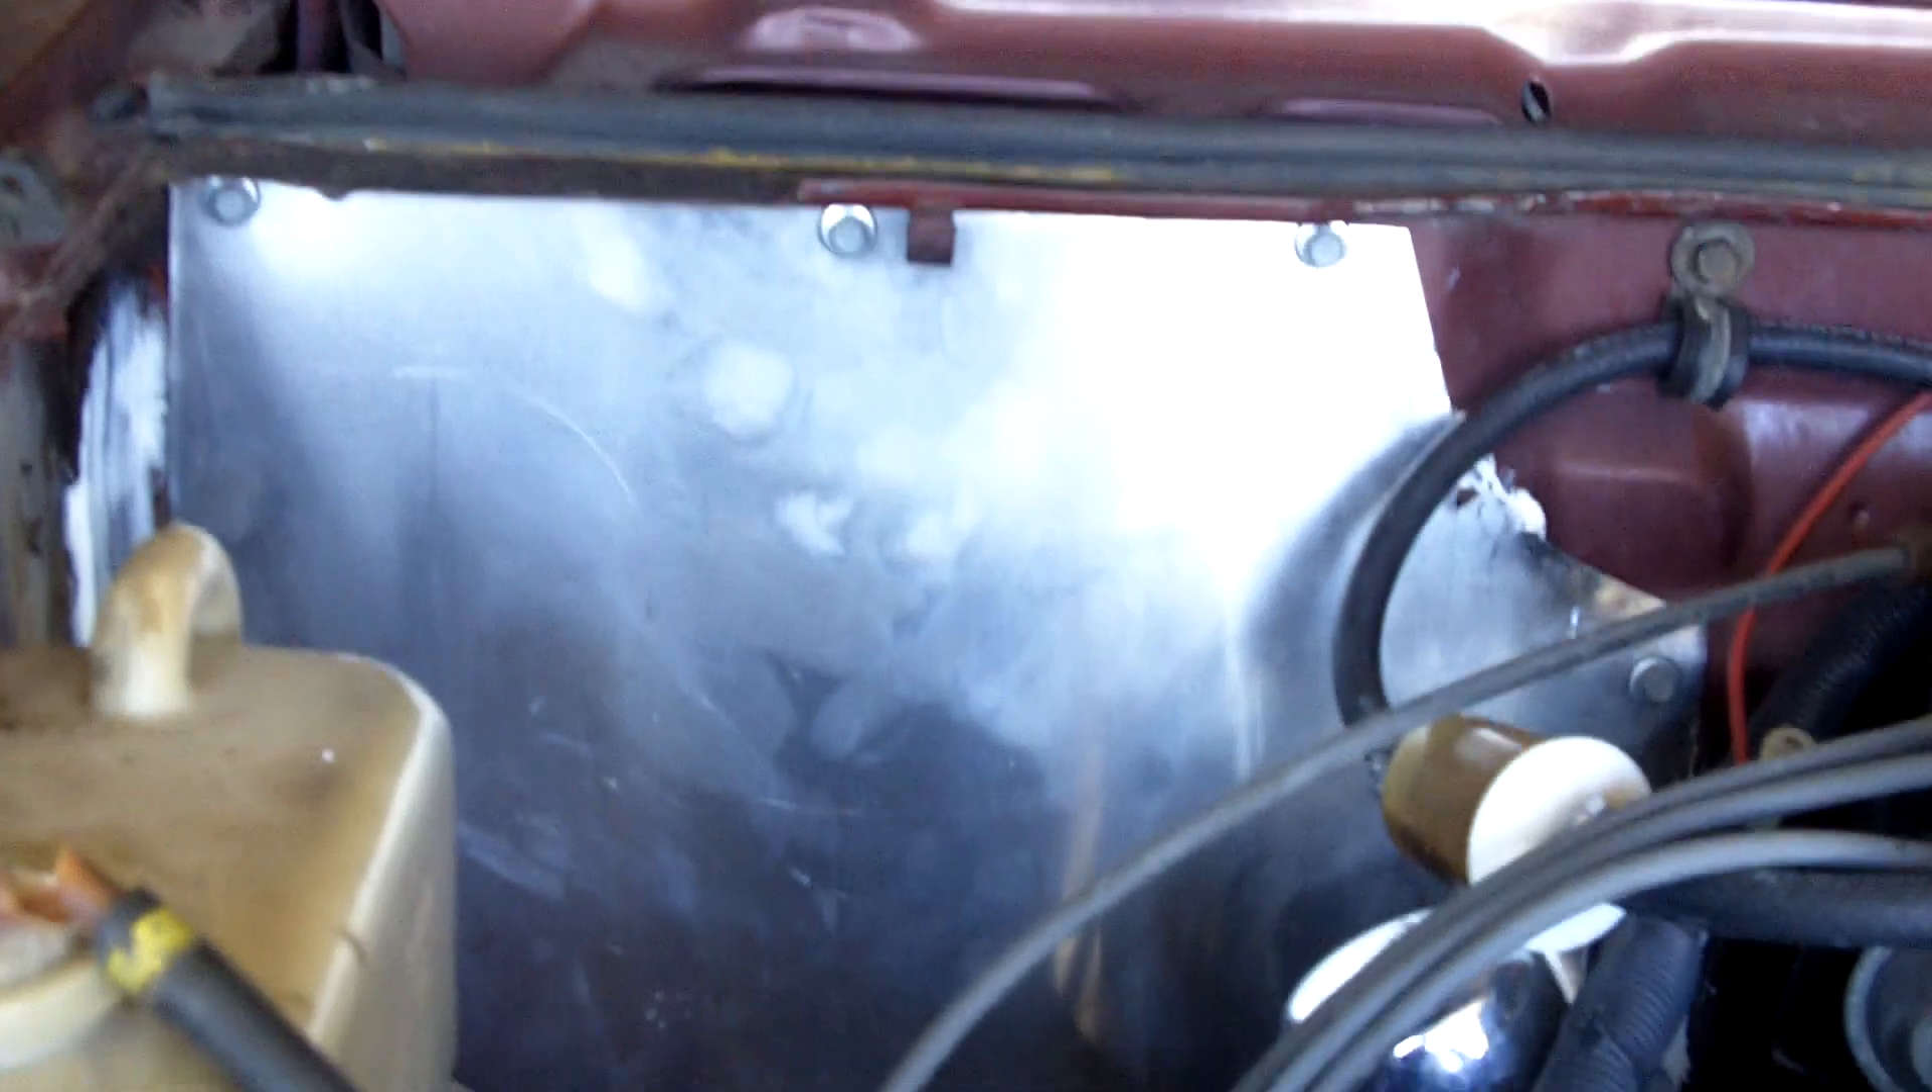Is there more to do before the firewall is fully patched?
No.